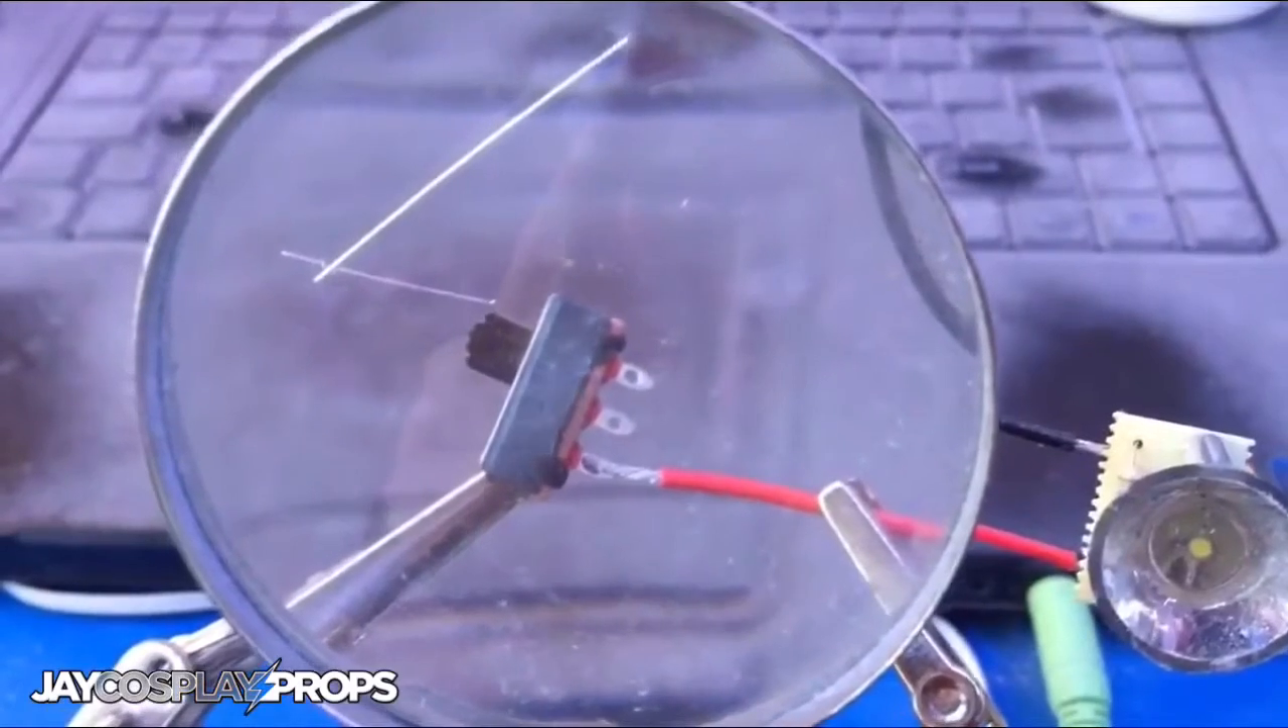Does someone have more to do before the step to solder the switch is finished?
Yes.